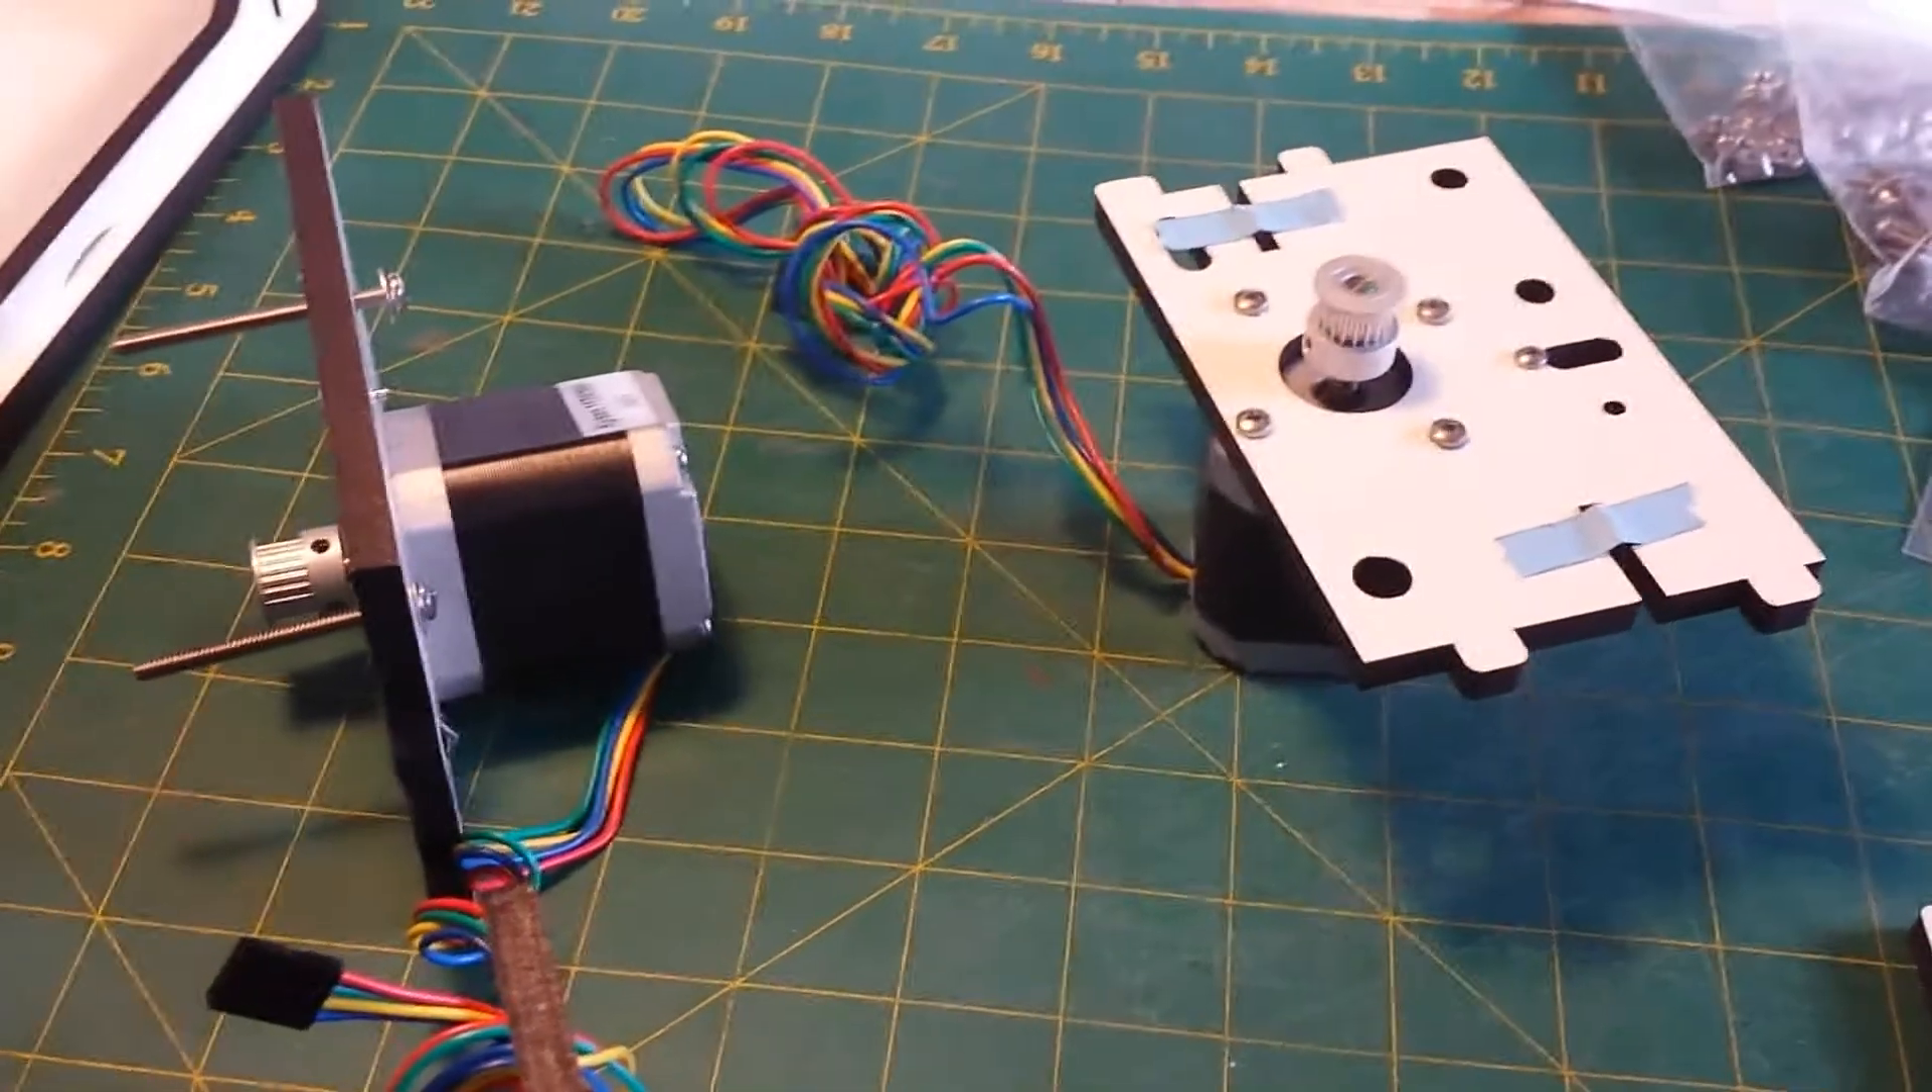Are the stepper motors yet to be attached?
No.